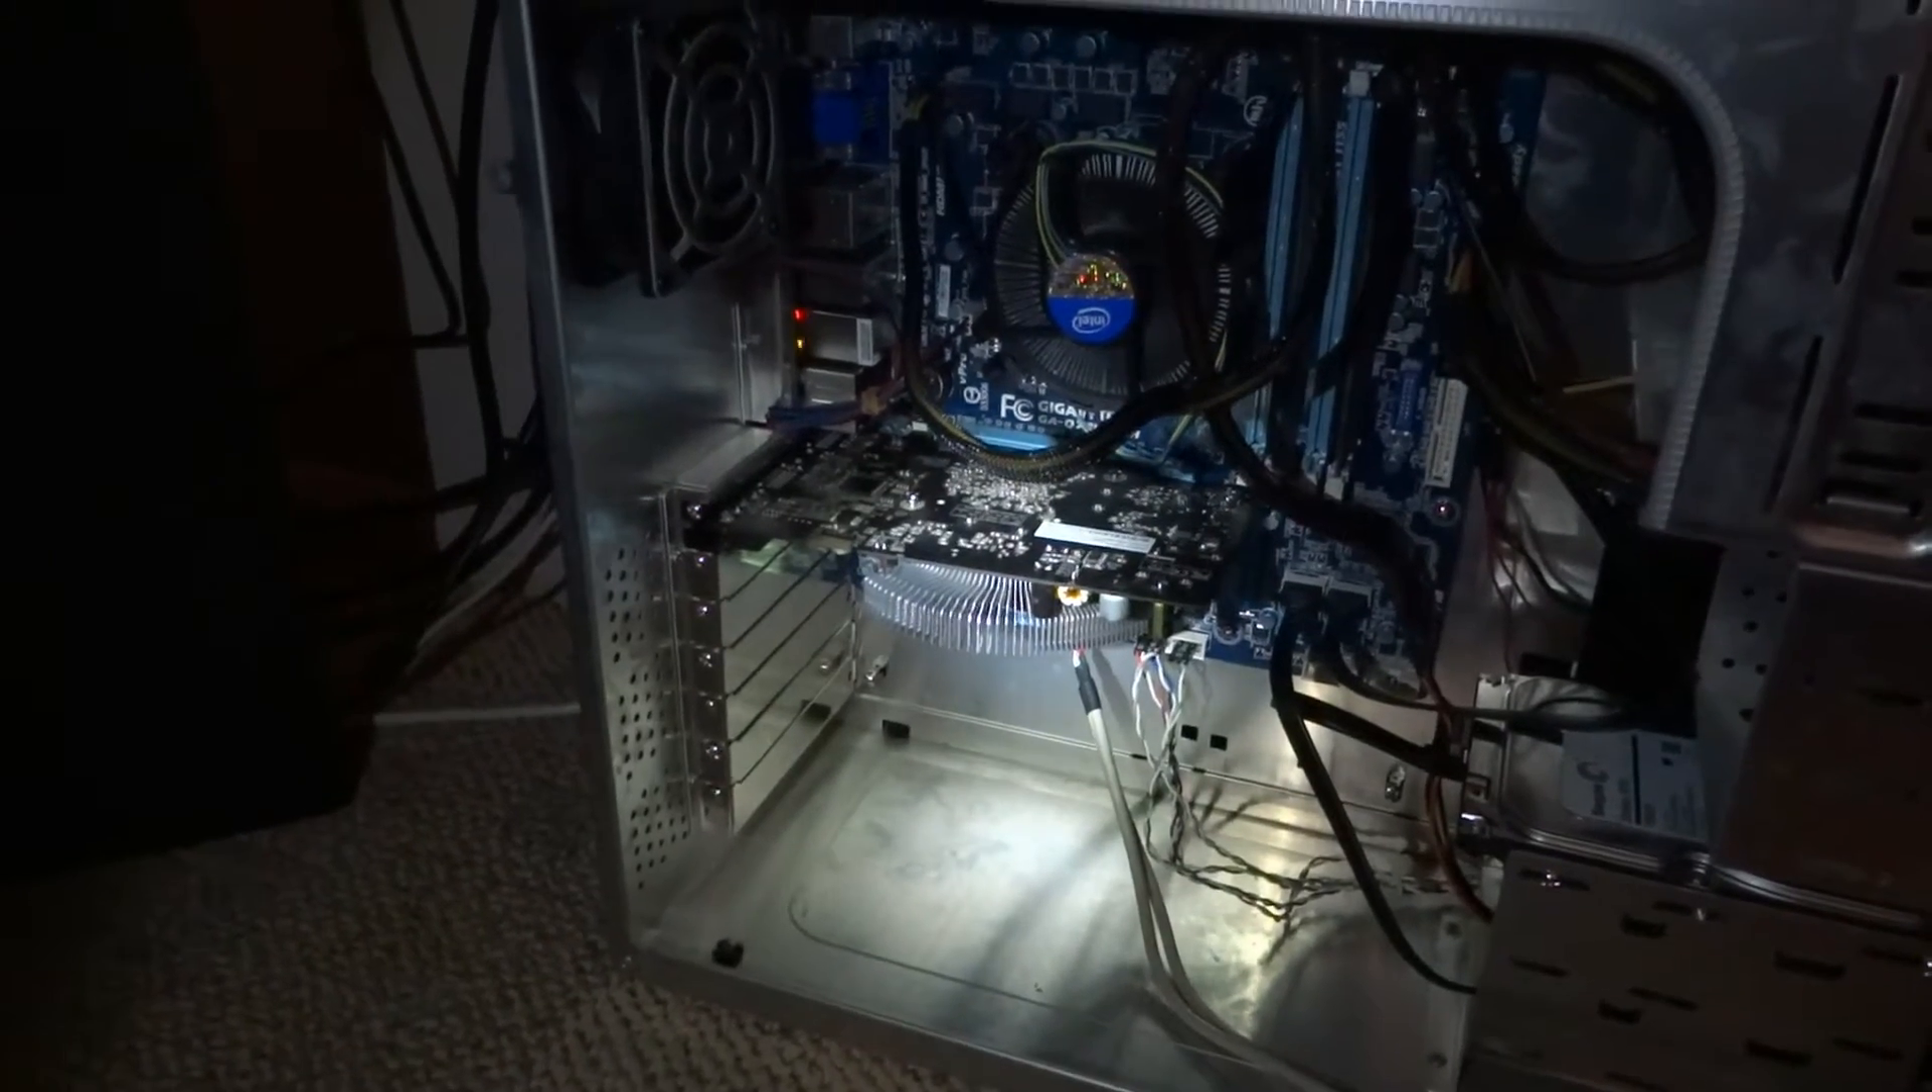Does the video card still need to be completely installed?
No.